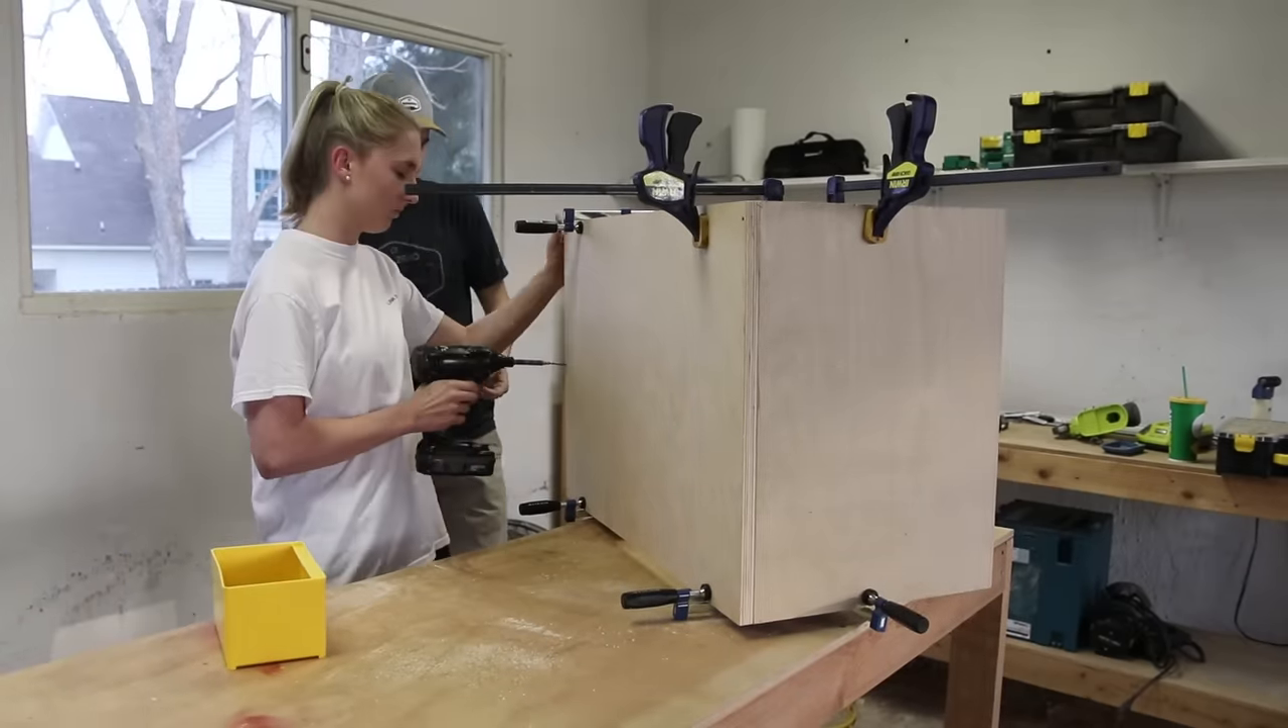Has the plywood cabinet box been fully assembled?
No.